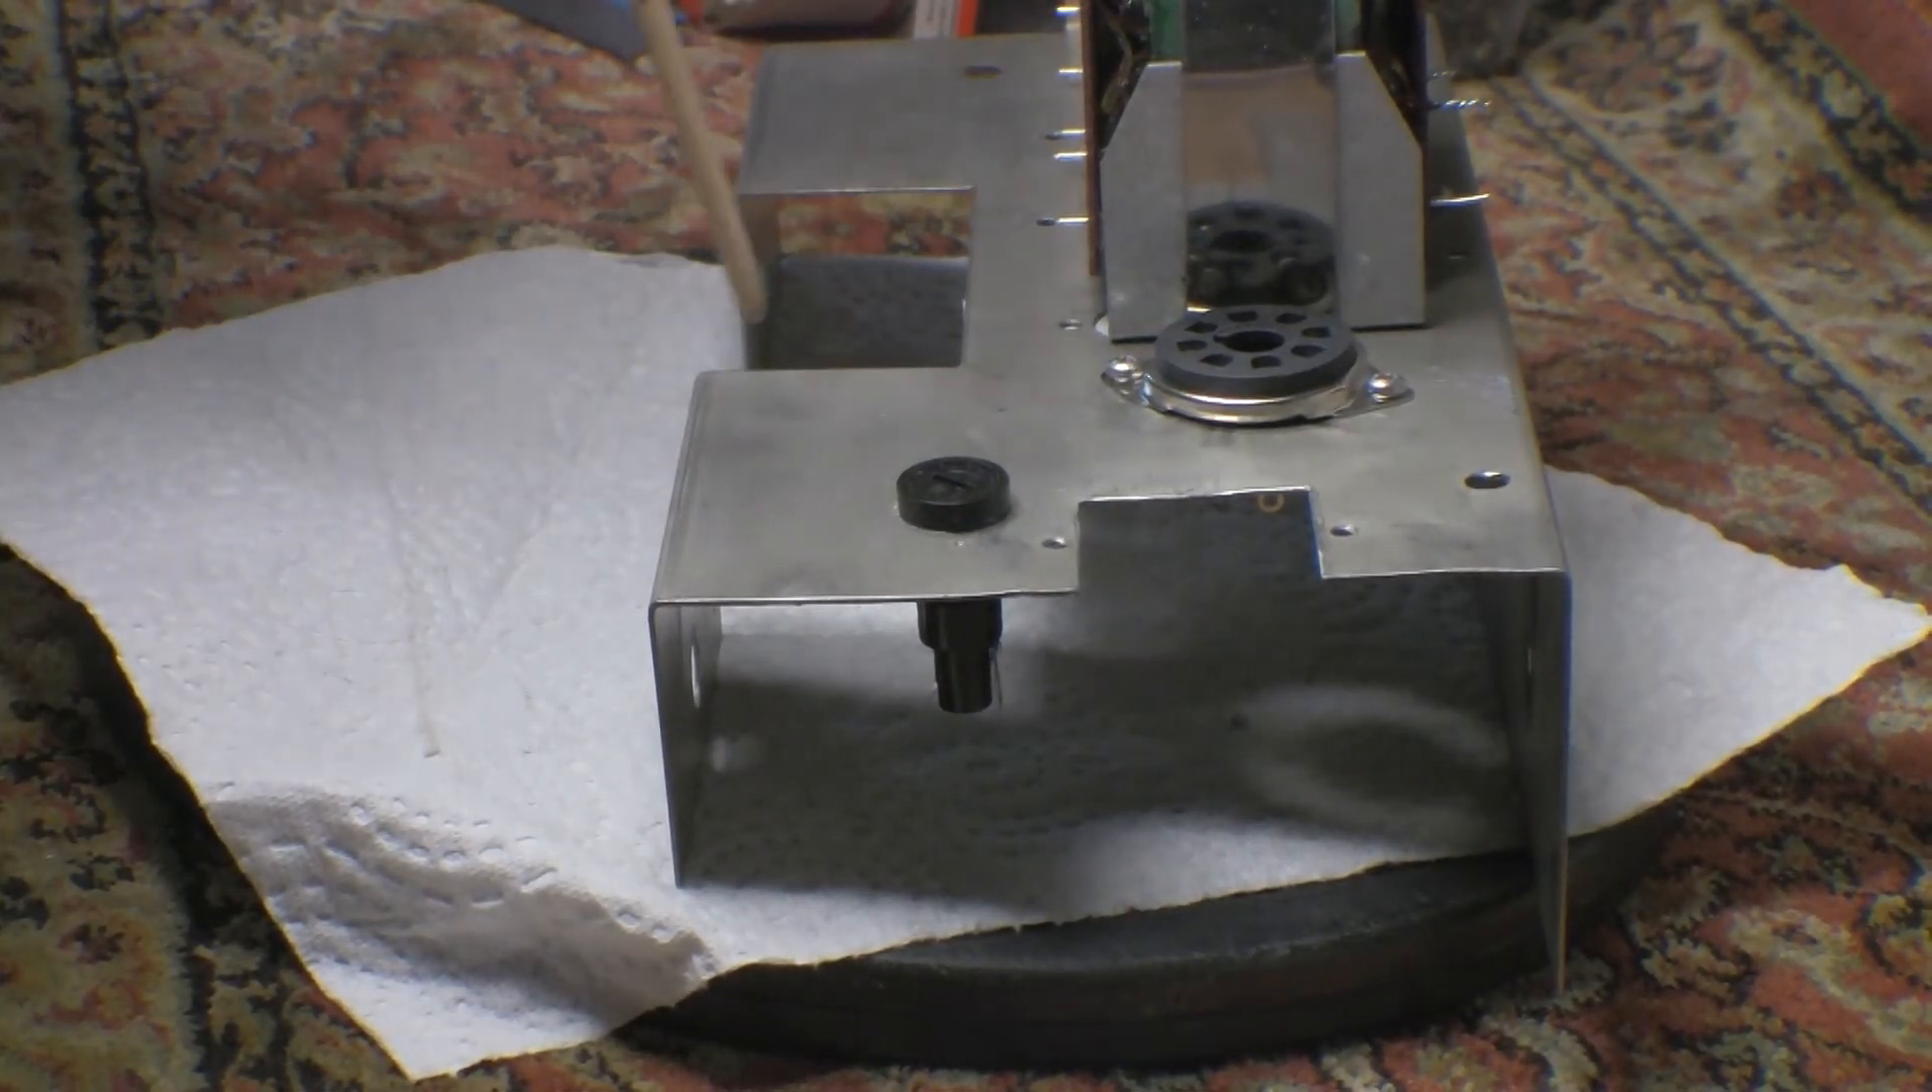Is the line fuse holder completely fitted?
Yes.